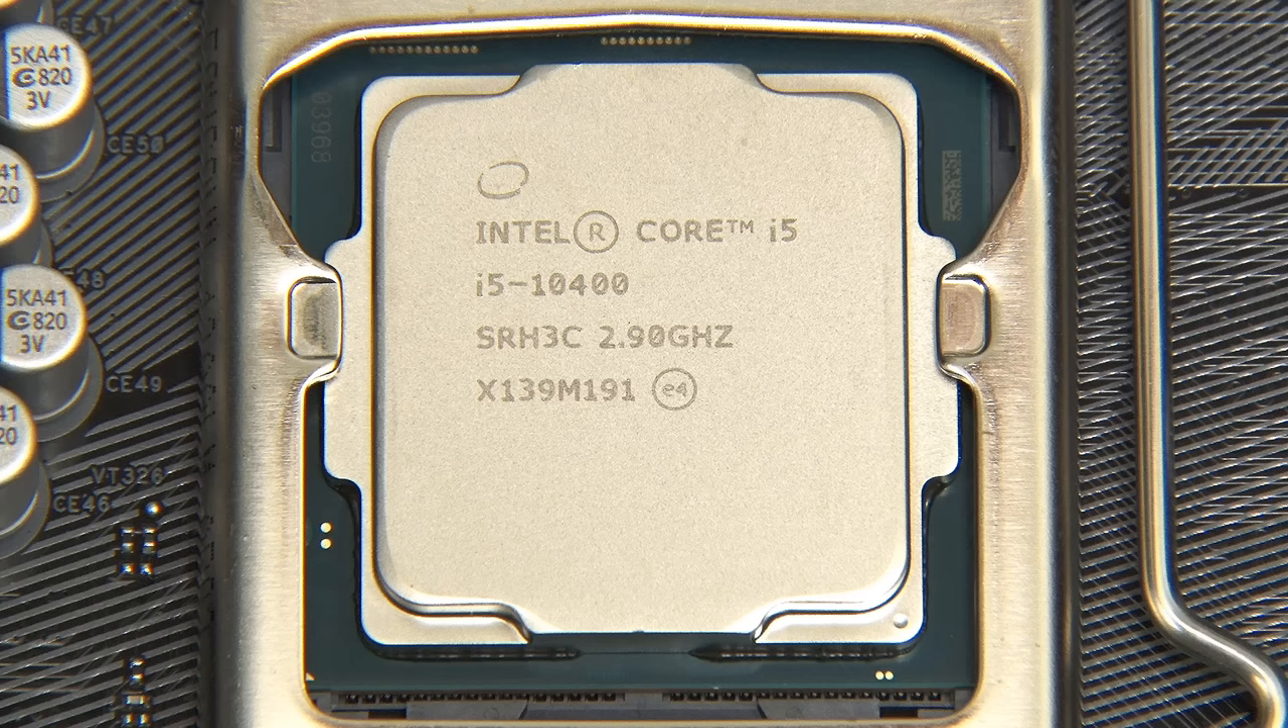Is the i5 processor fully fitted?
Yes.